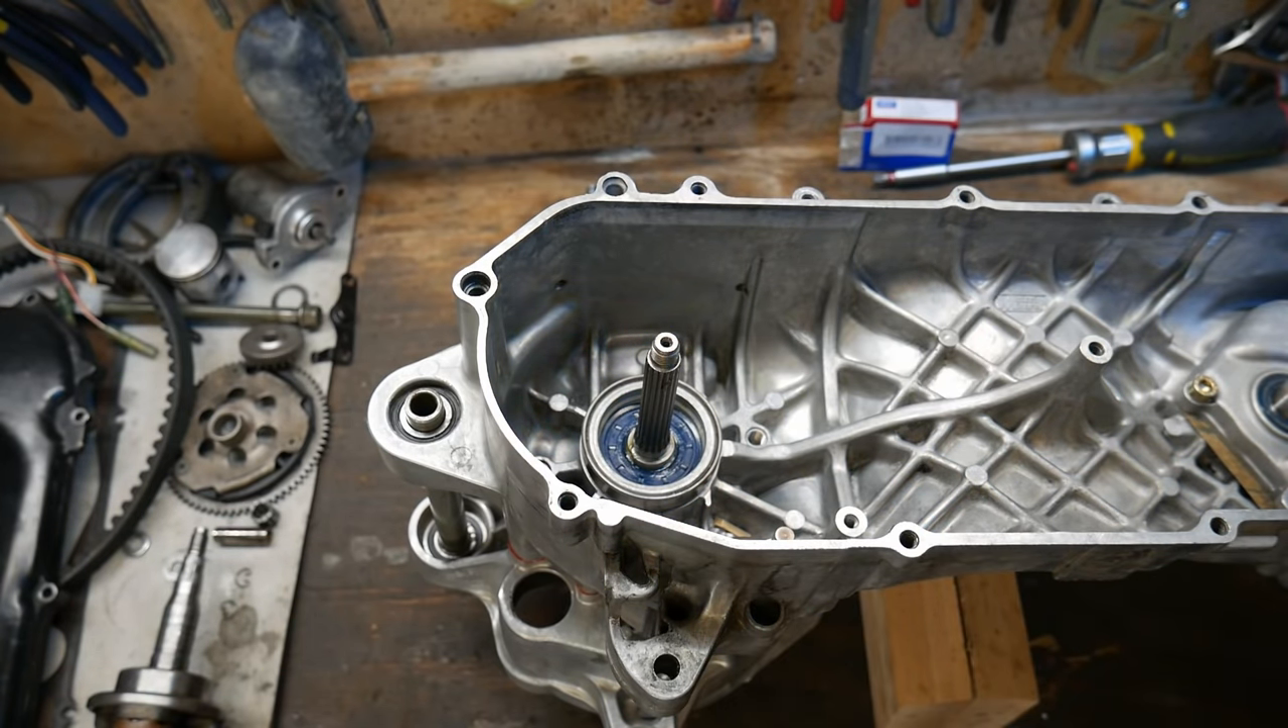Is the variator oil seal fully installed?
Yes.